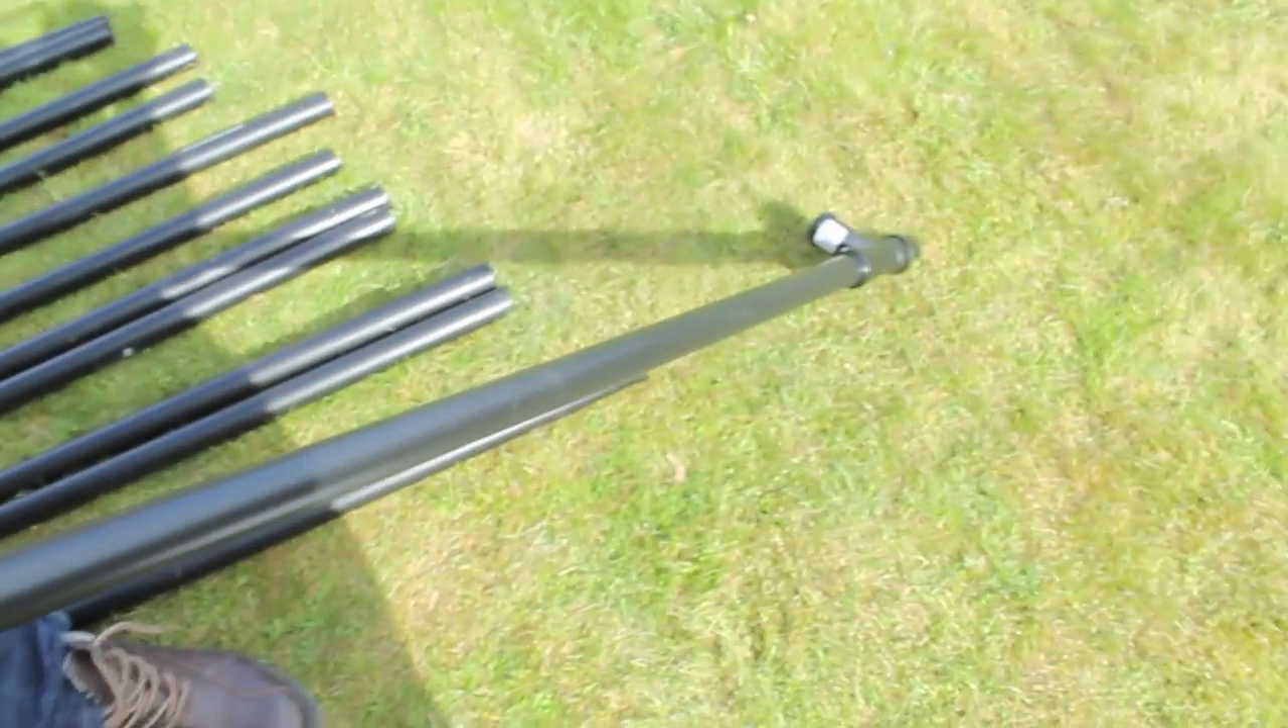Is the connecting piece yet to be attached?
No.